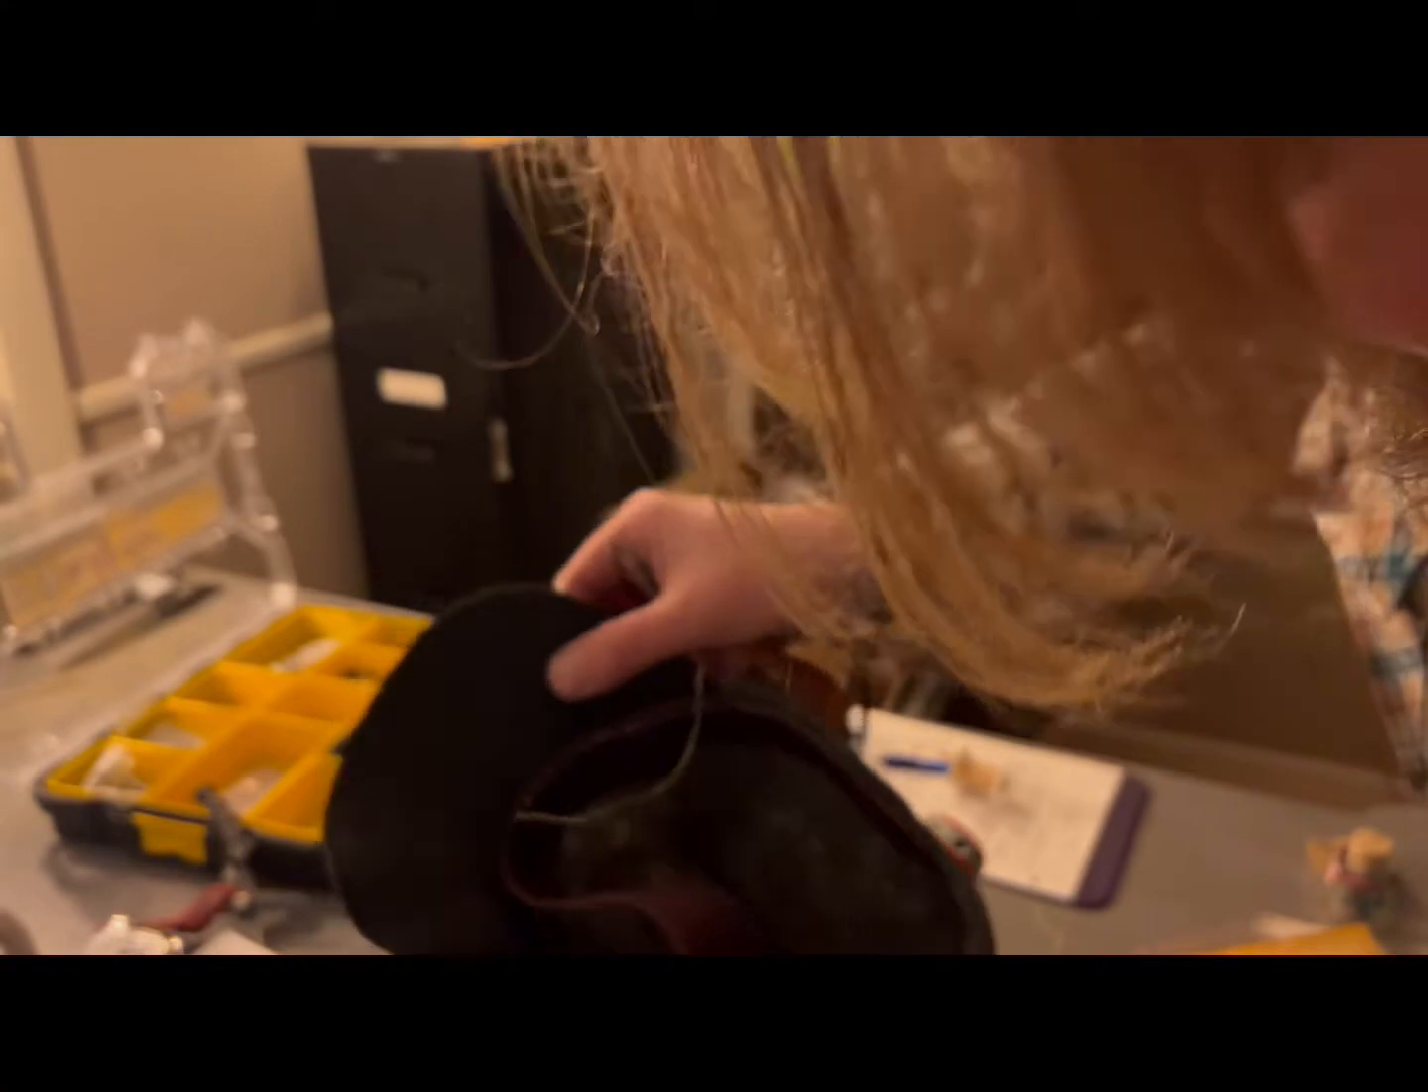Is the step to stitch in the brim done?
No.